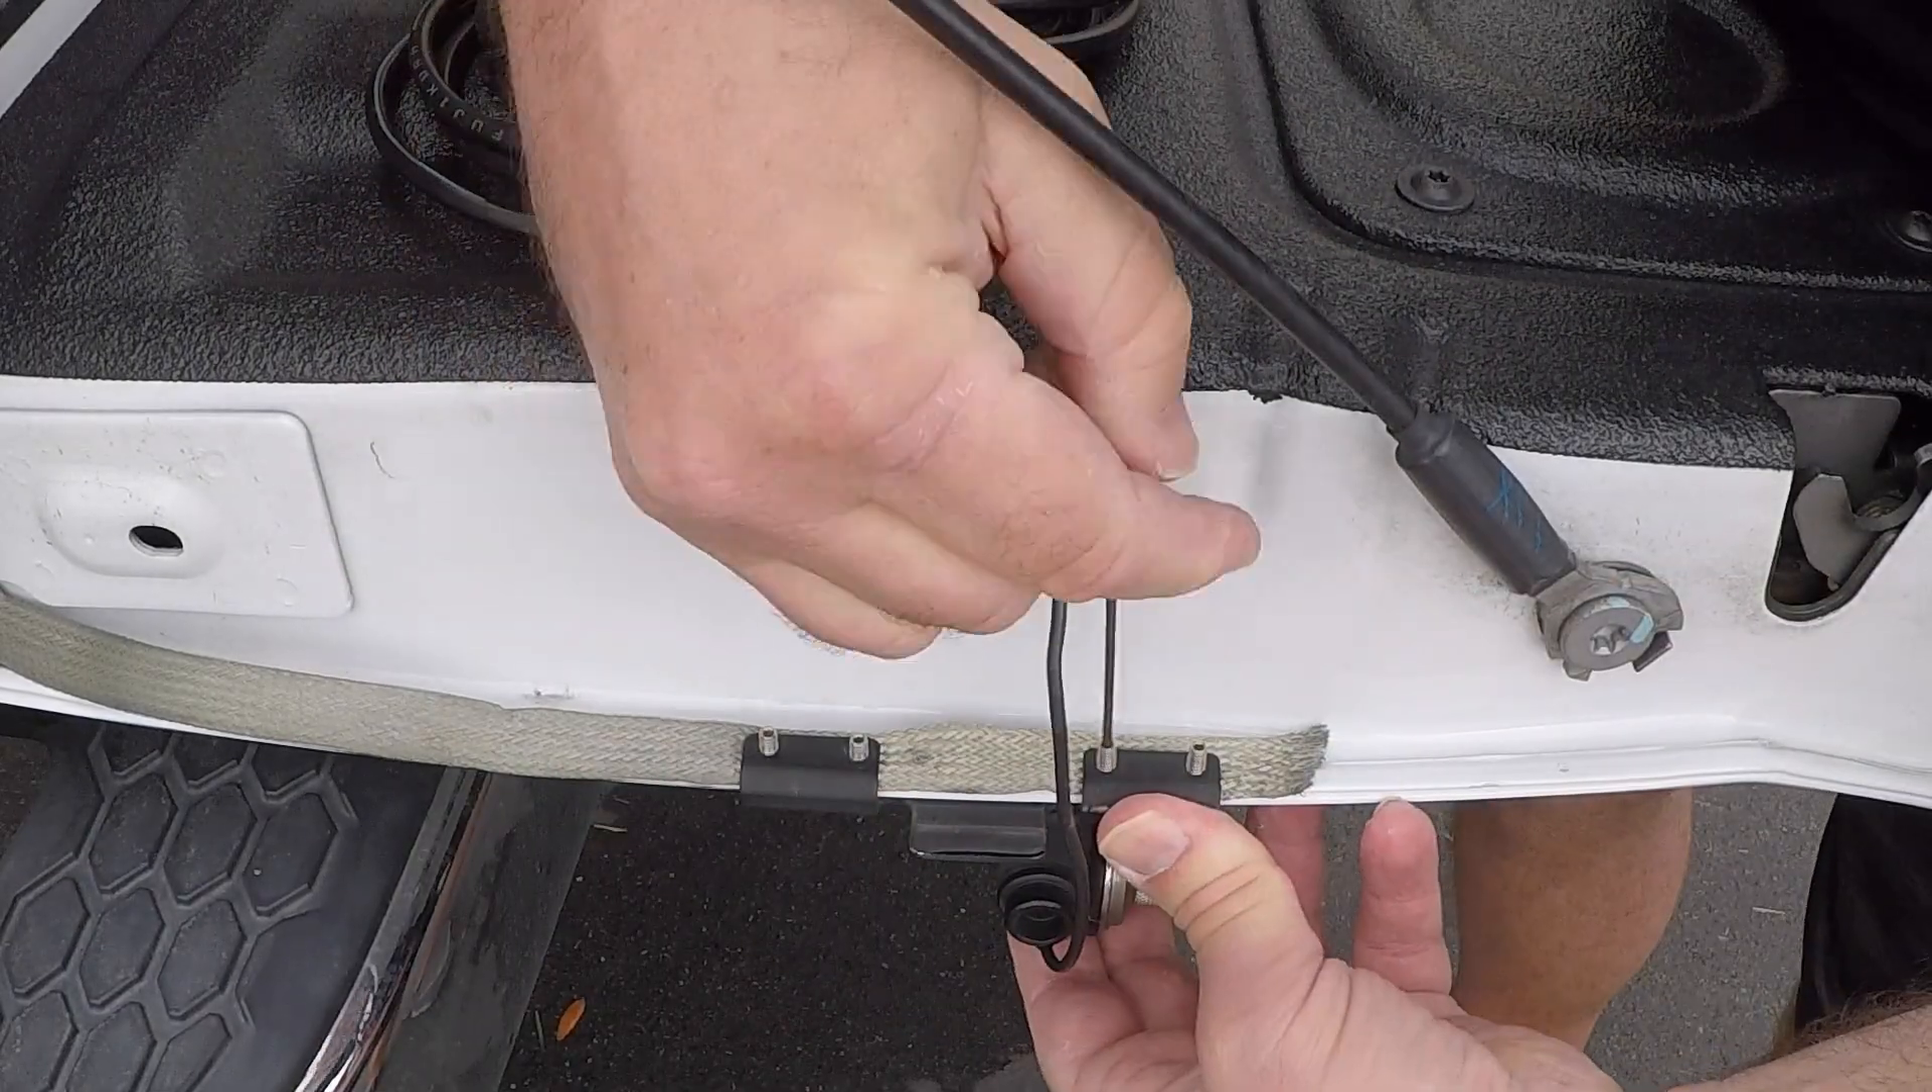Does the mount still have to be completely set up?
Yes.